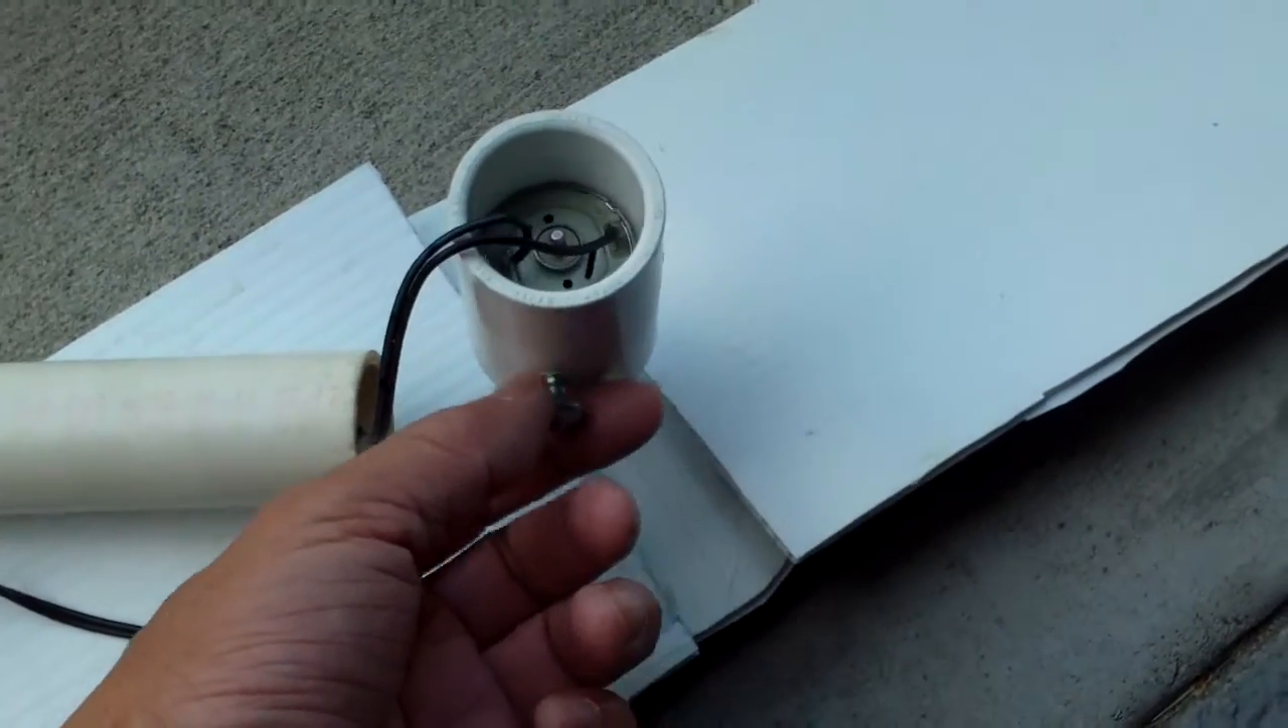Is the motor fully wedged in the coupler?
Yes.